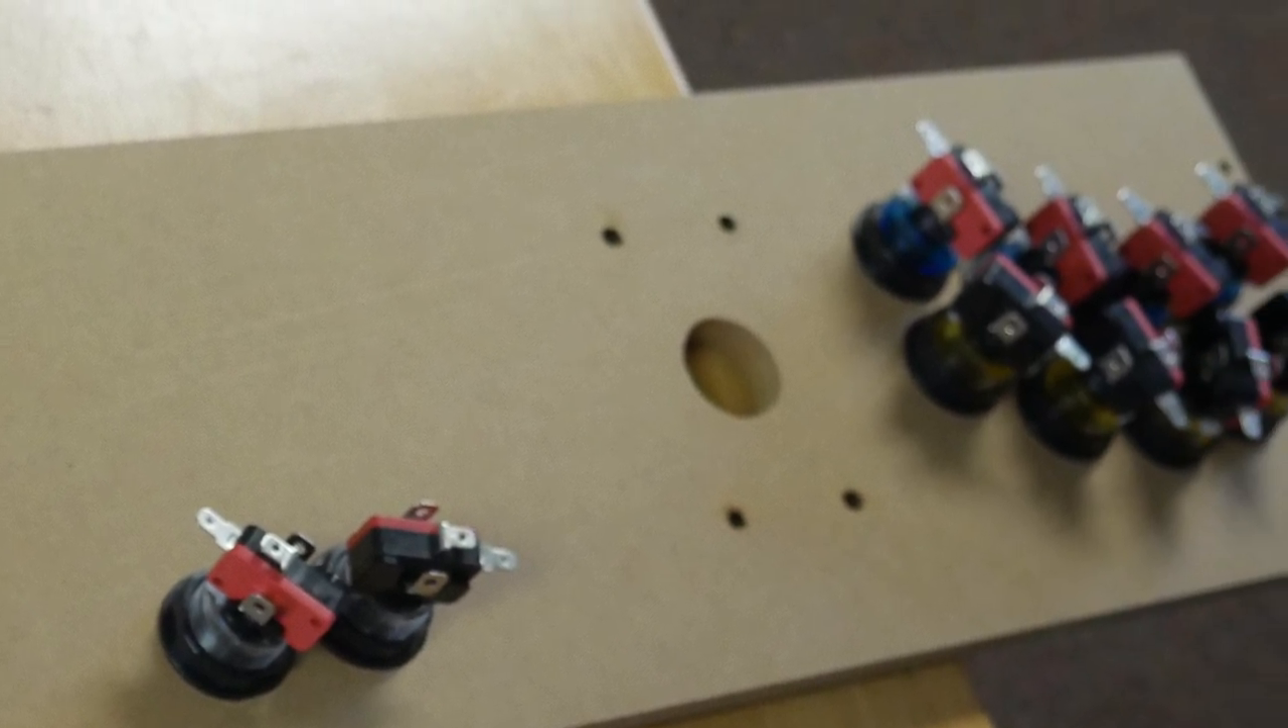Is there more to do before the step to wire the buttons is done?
Yes.